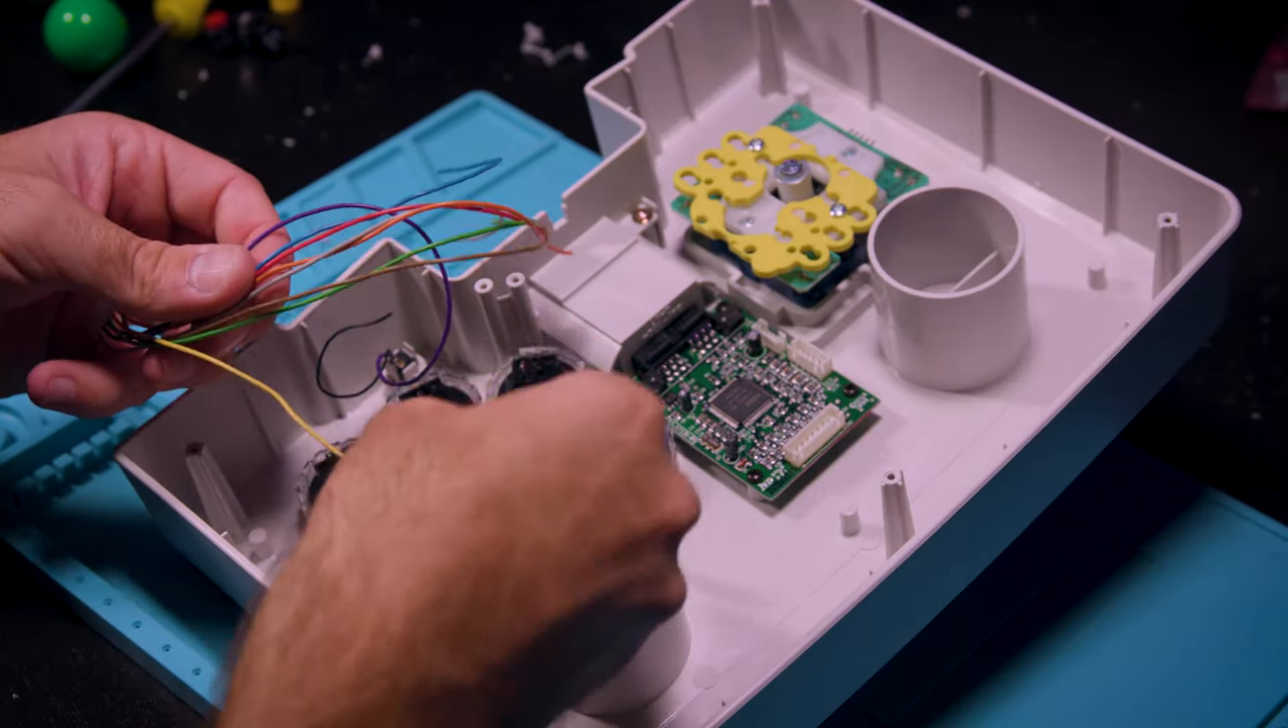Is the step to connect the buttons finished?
No.